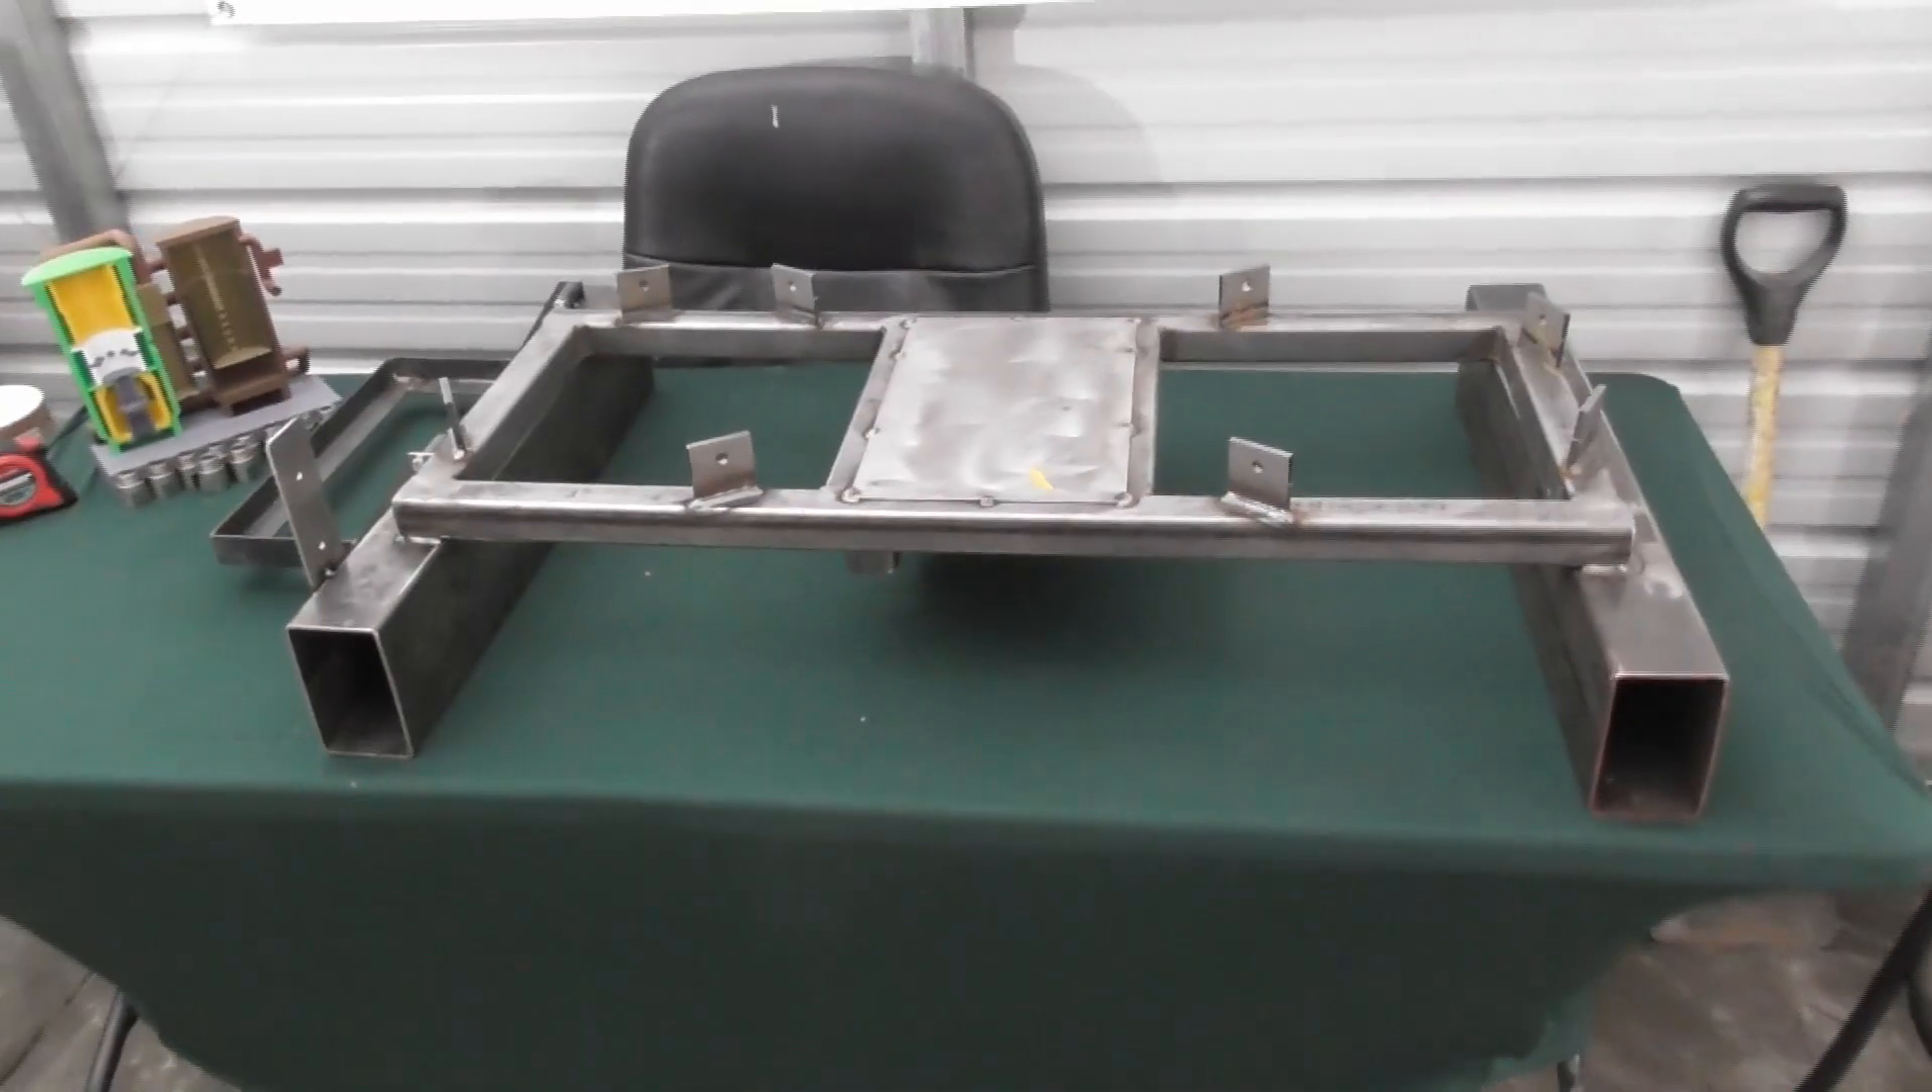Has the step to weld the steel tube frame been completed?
Yes.